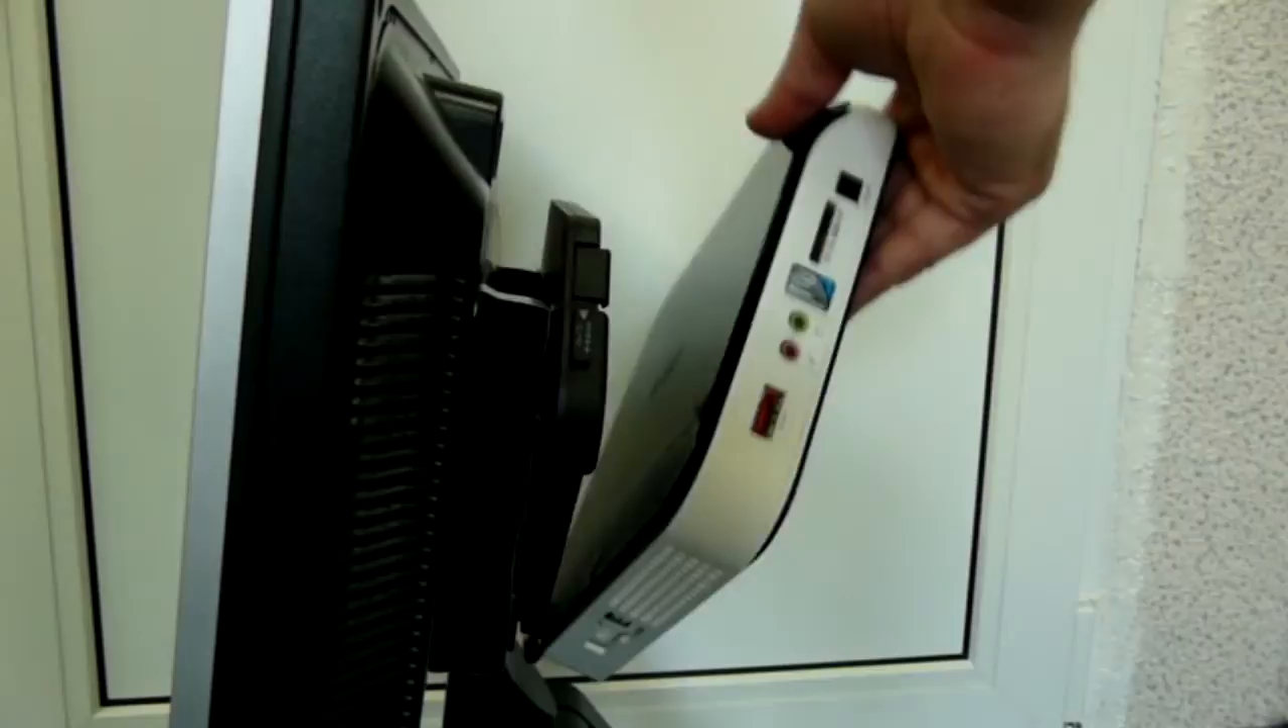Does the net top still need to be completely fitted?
Yes.